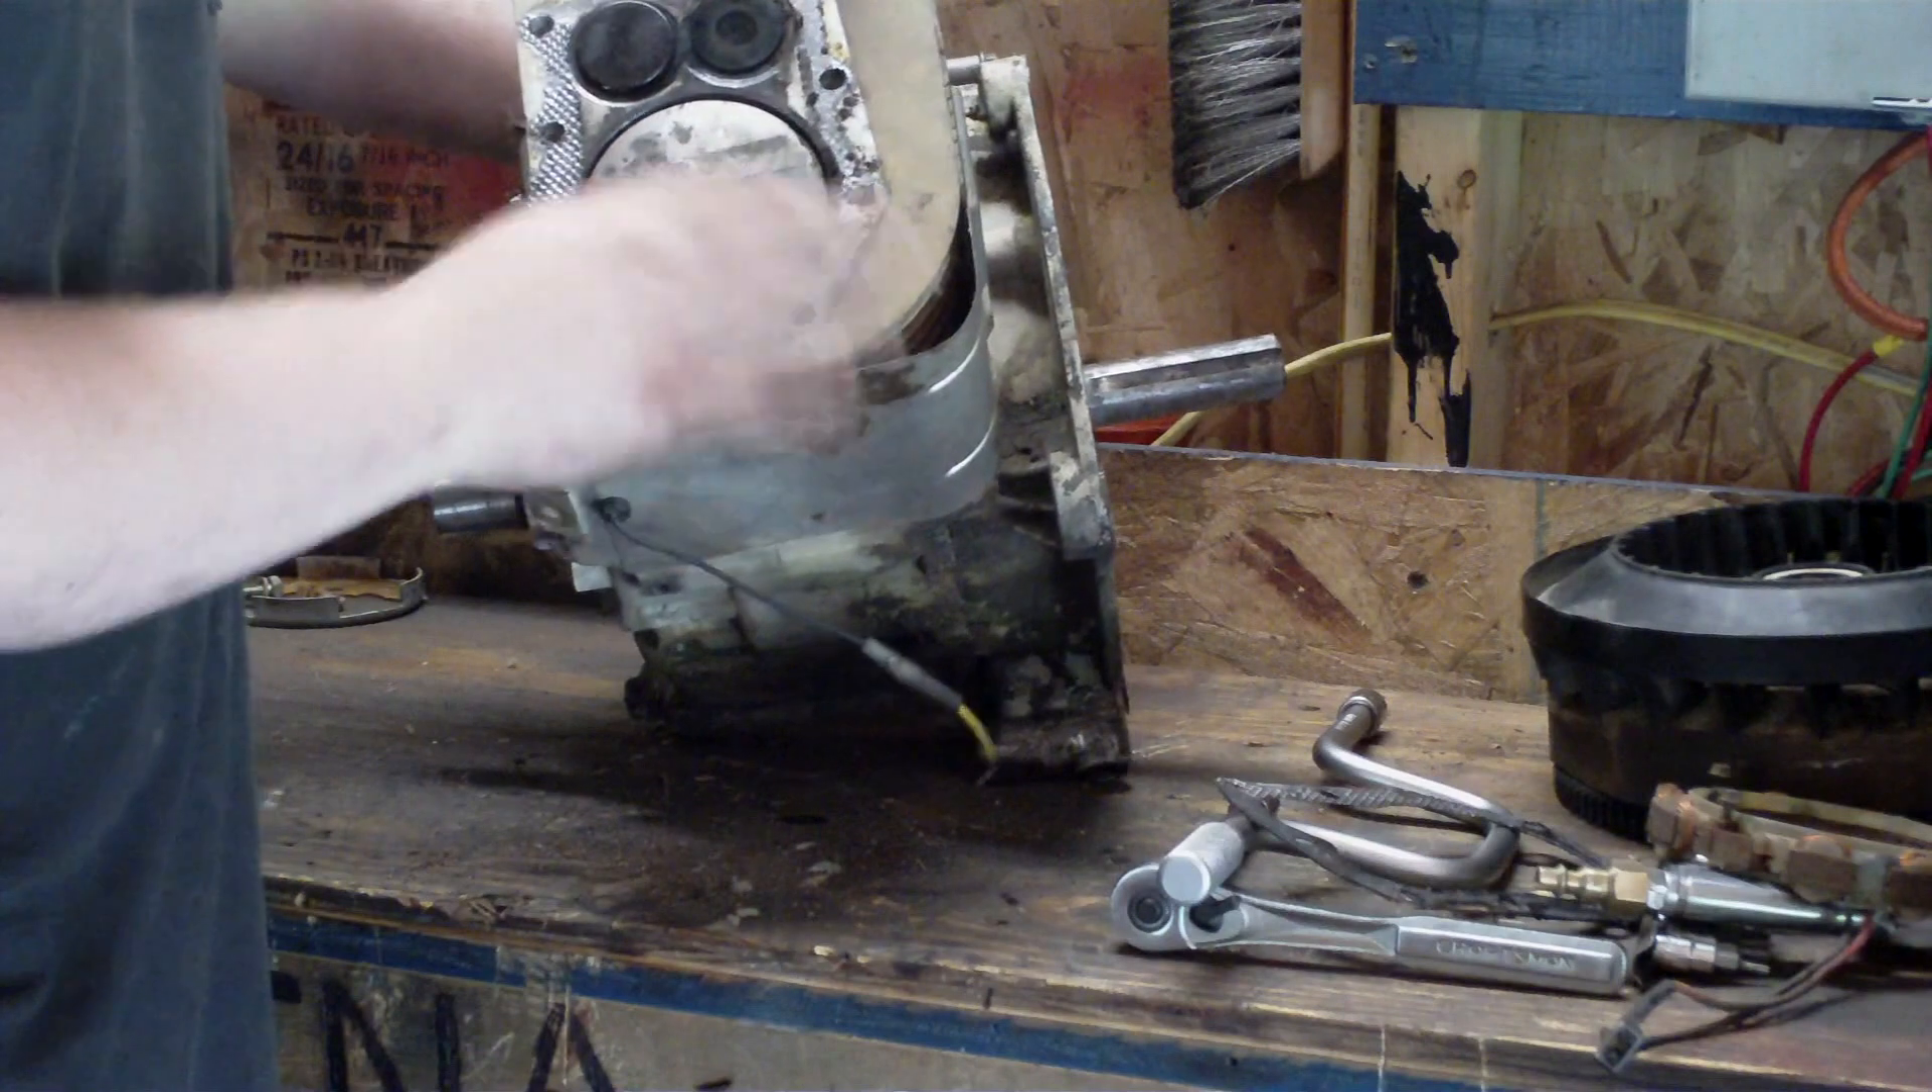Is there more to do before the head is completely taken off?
No.